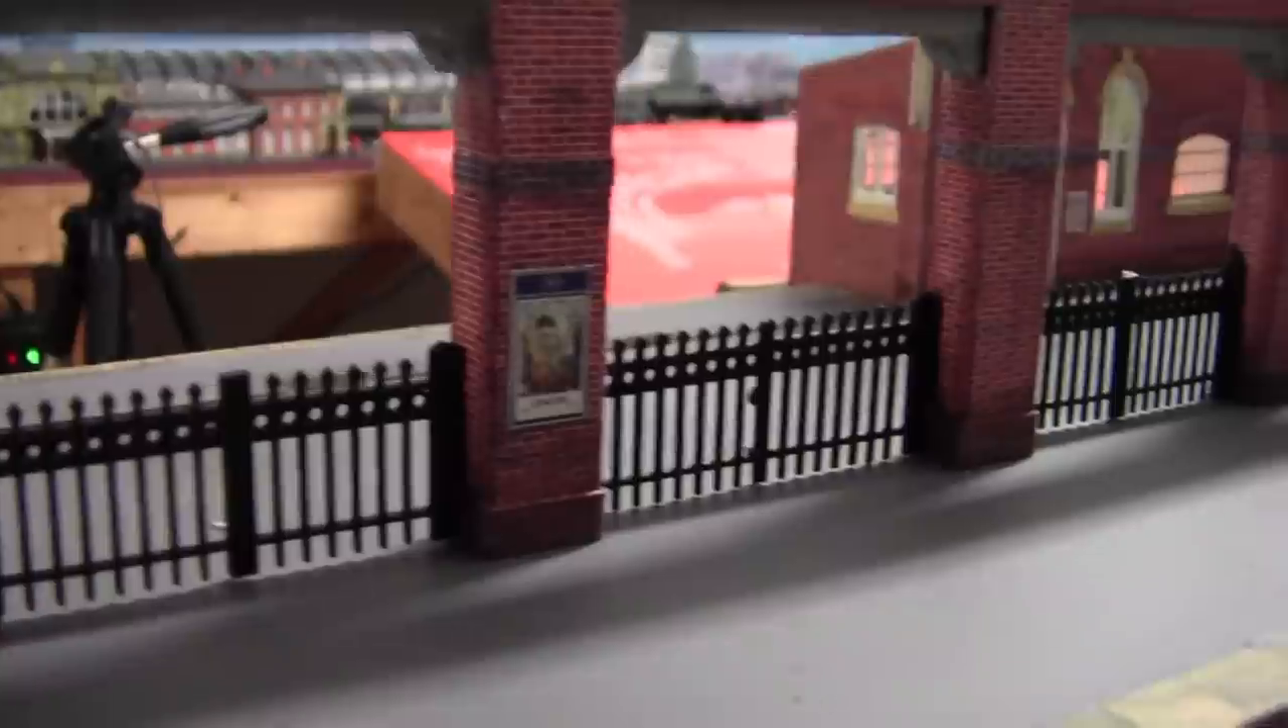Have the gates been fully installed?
Yes.